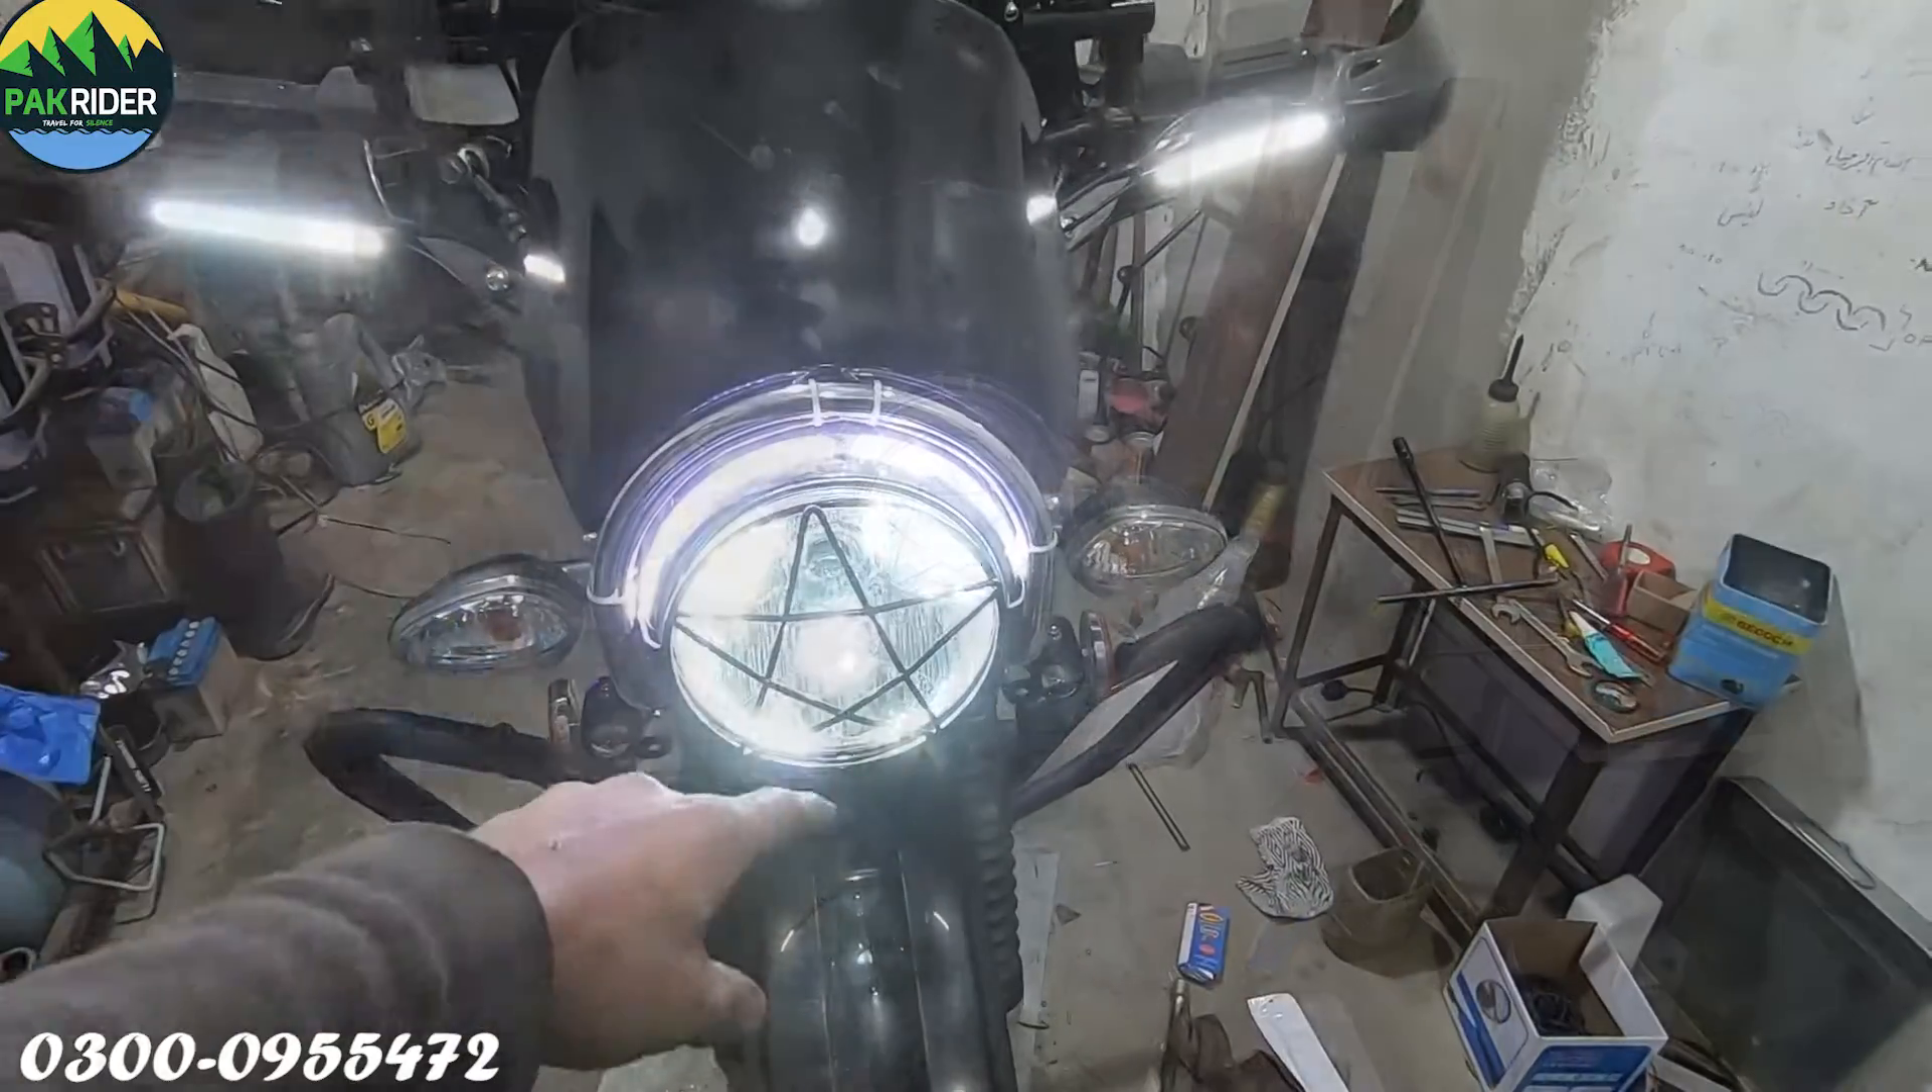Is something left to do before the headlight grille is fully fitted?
No.